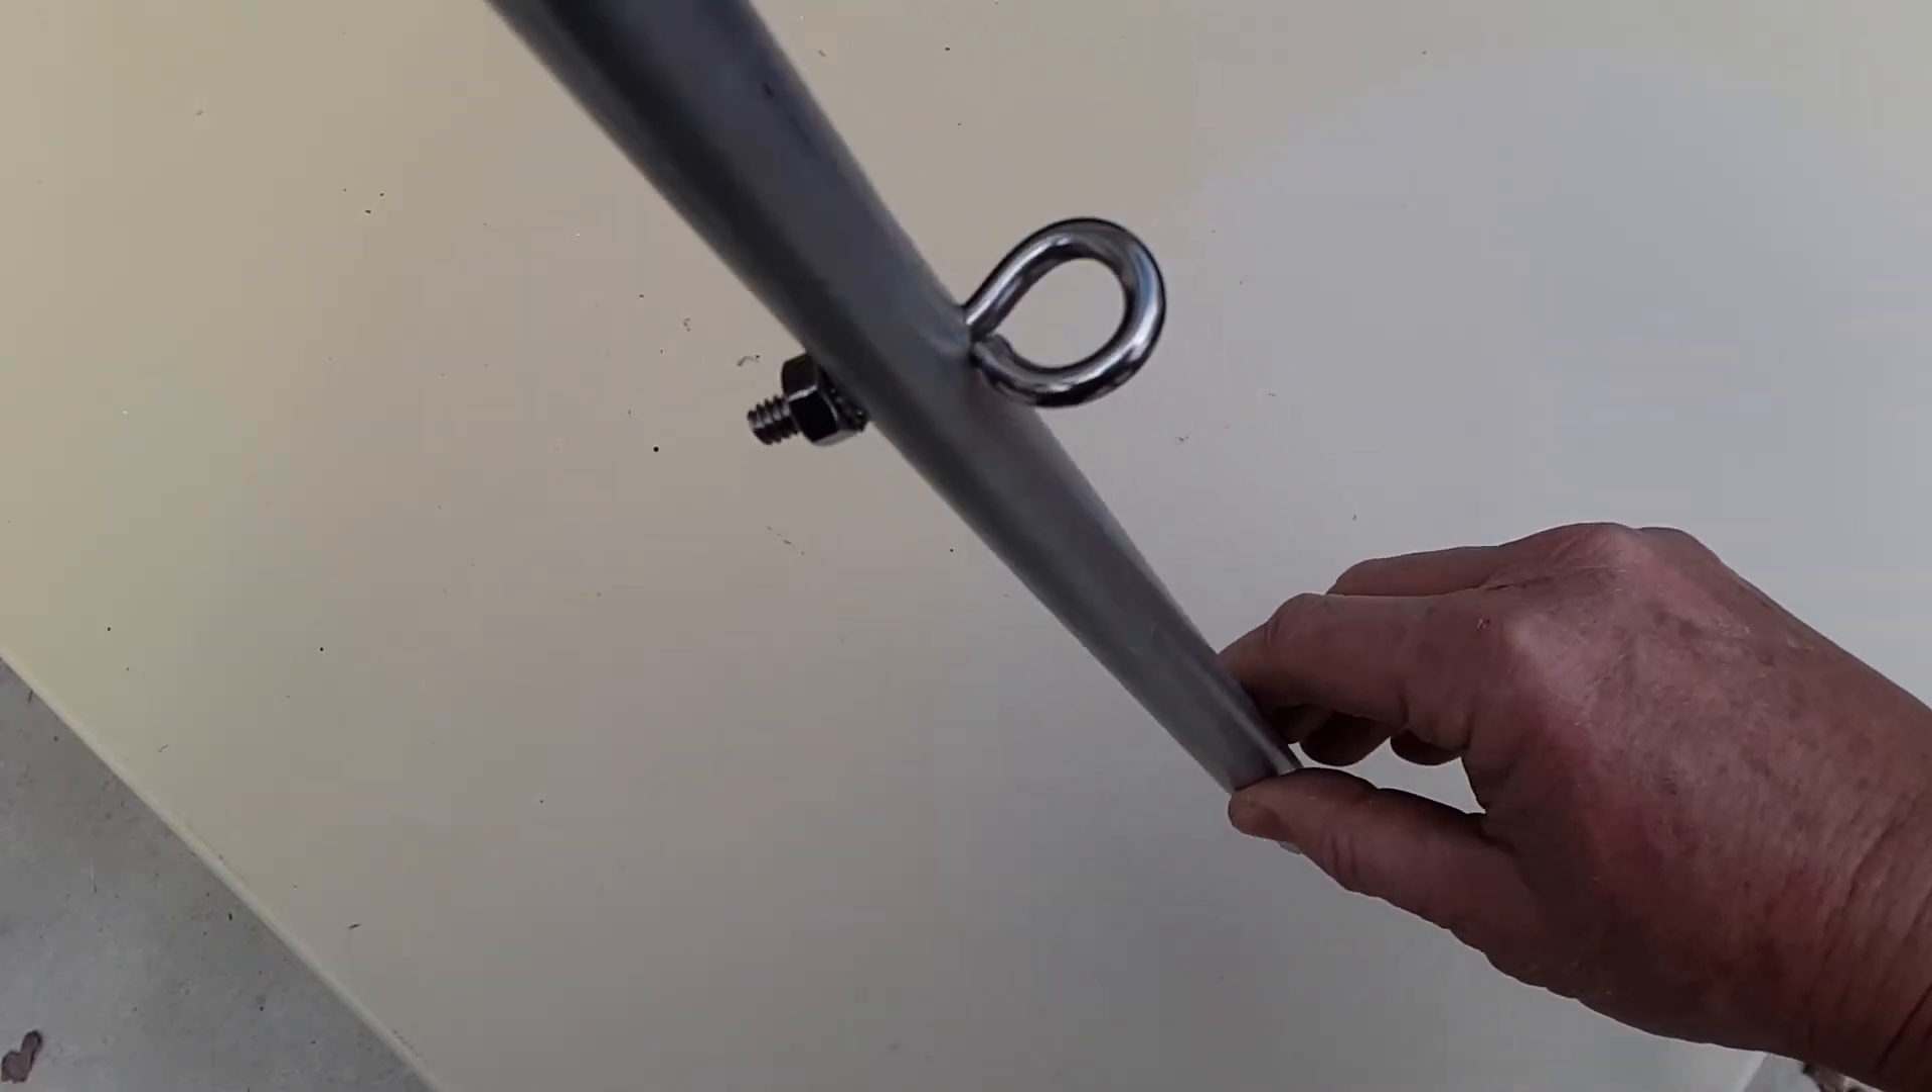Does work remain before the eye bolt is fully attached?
No.